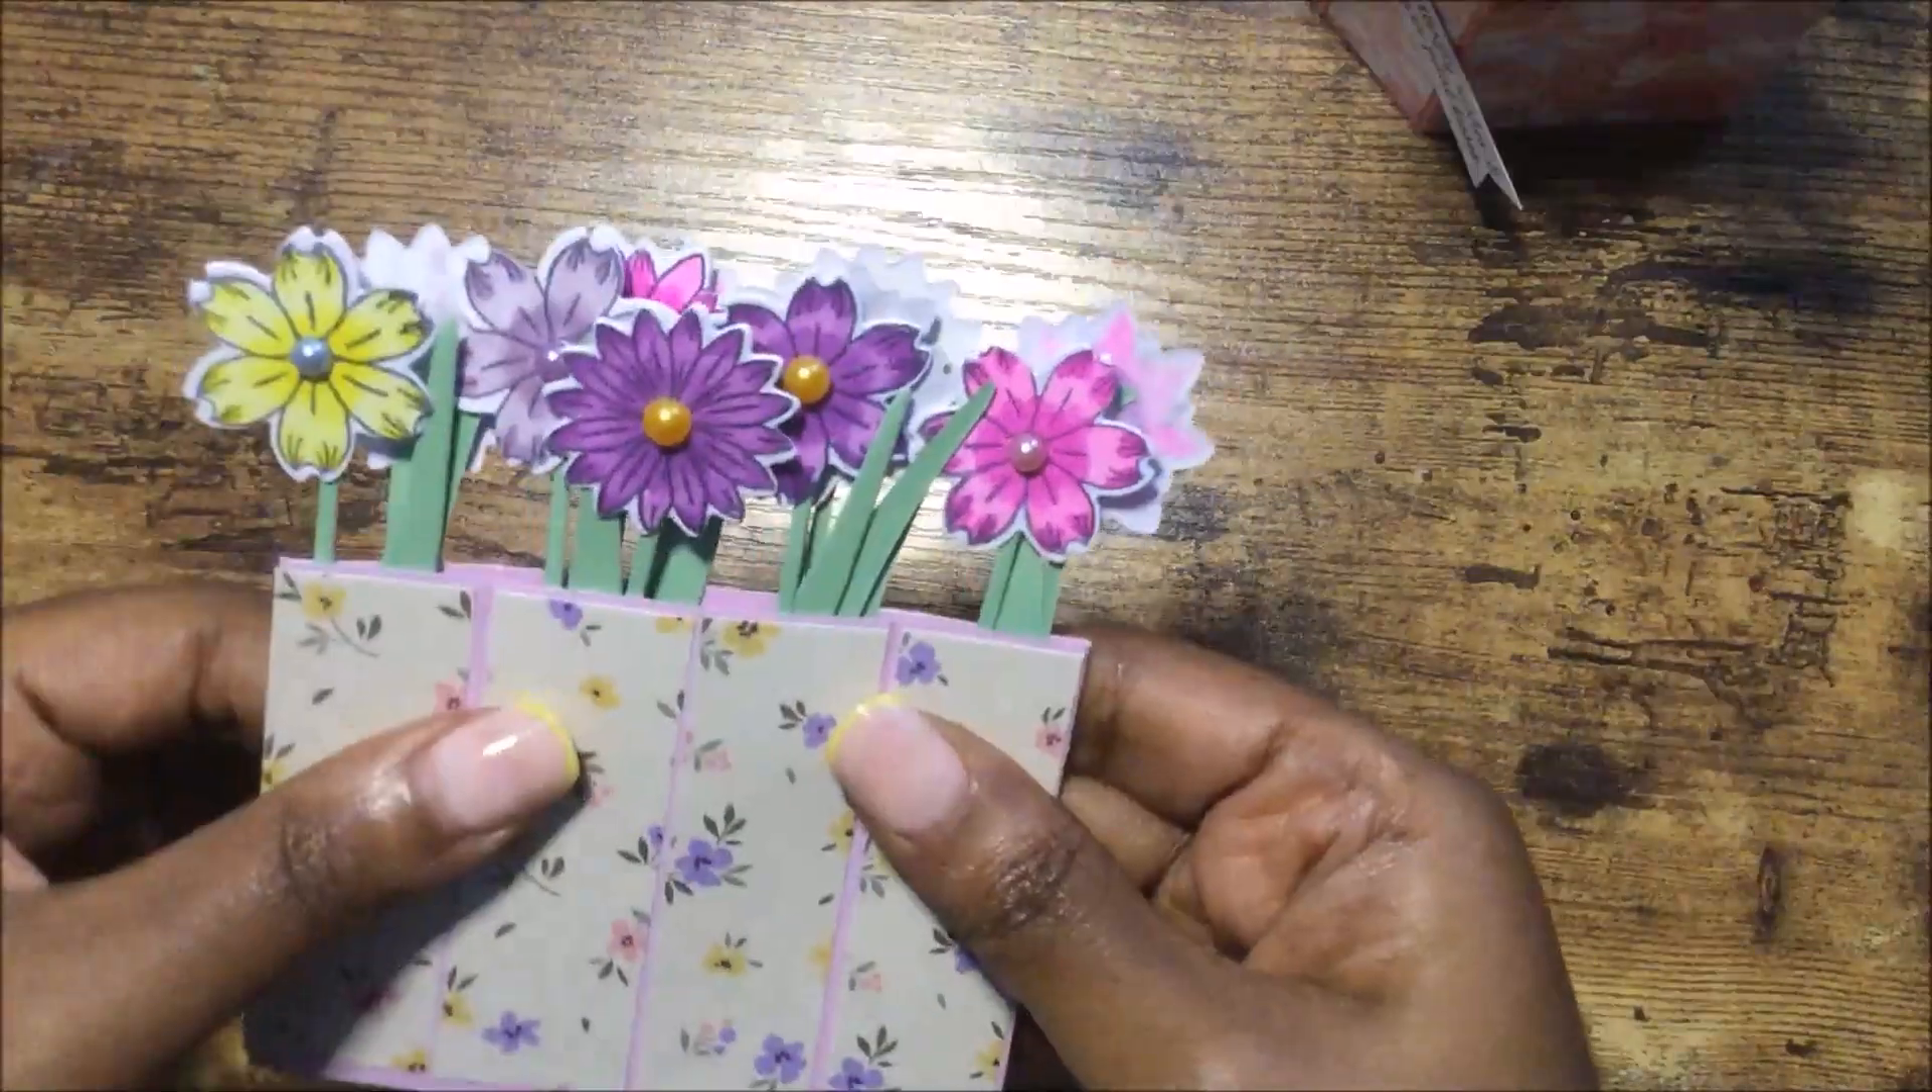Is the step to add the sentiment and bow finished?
No.